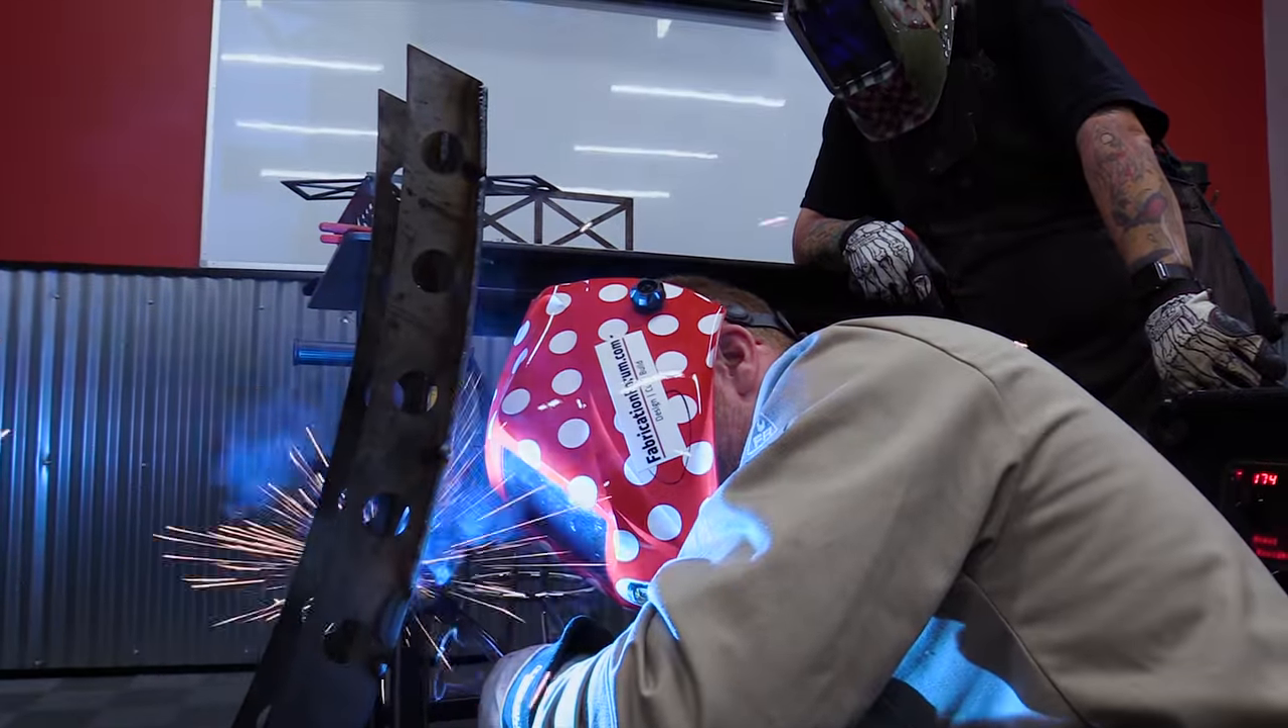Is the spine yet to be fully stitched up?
Yes.